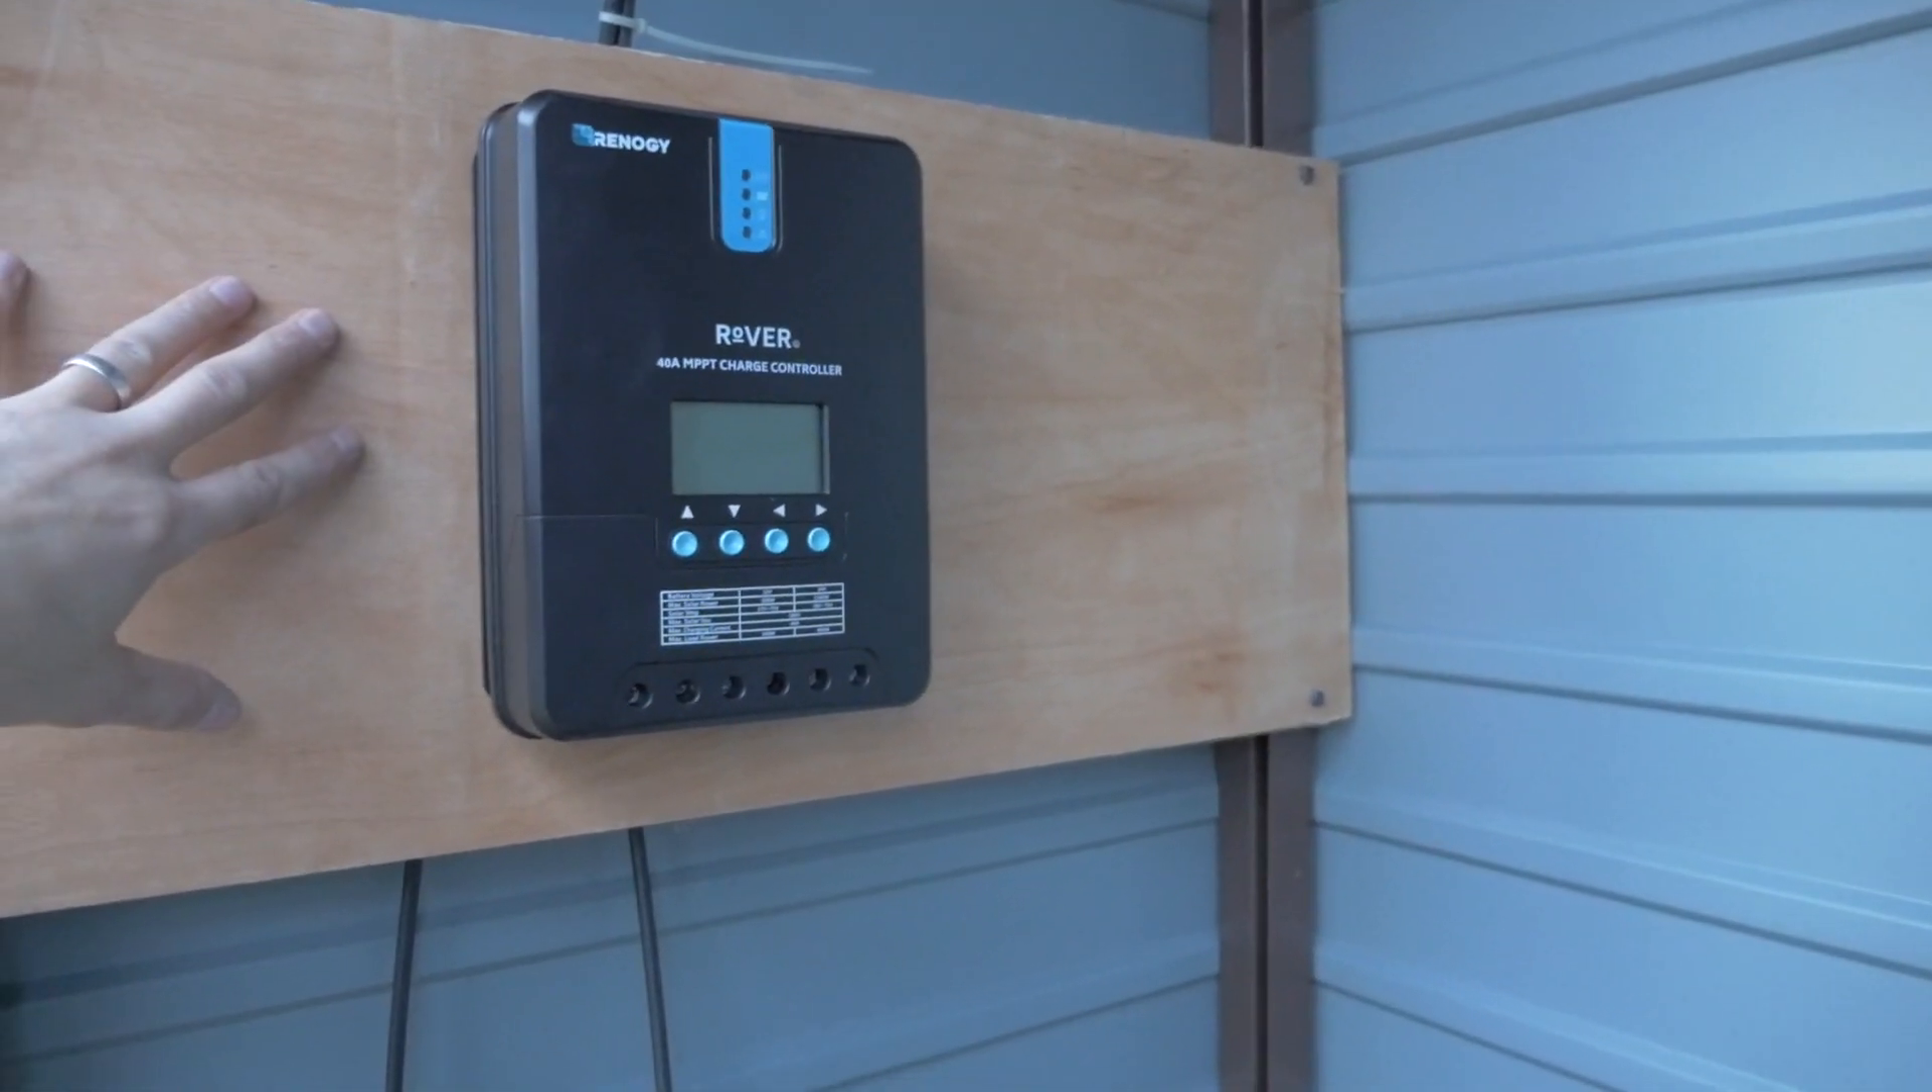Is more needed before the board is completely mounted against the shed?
No.